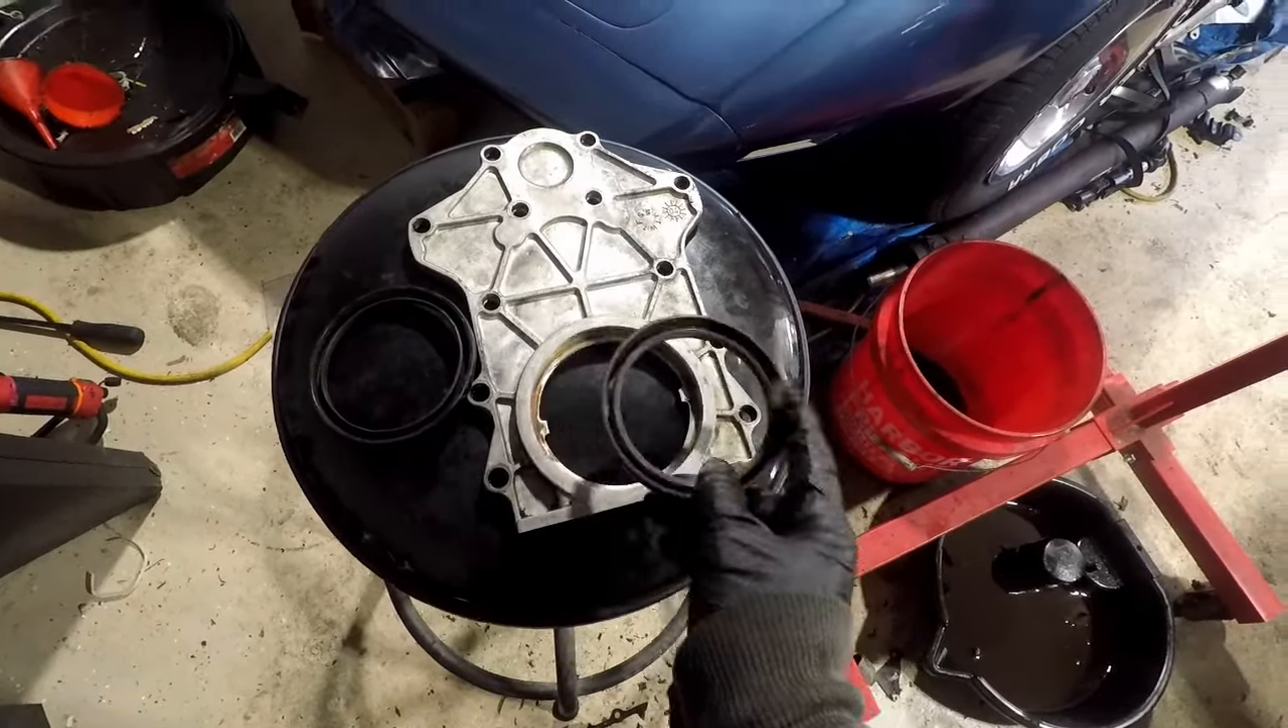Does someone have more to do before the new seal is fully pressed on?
Yes.